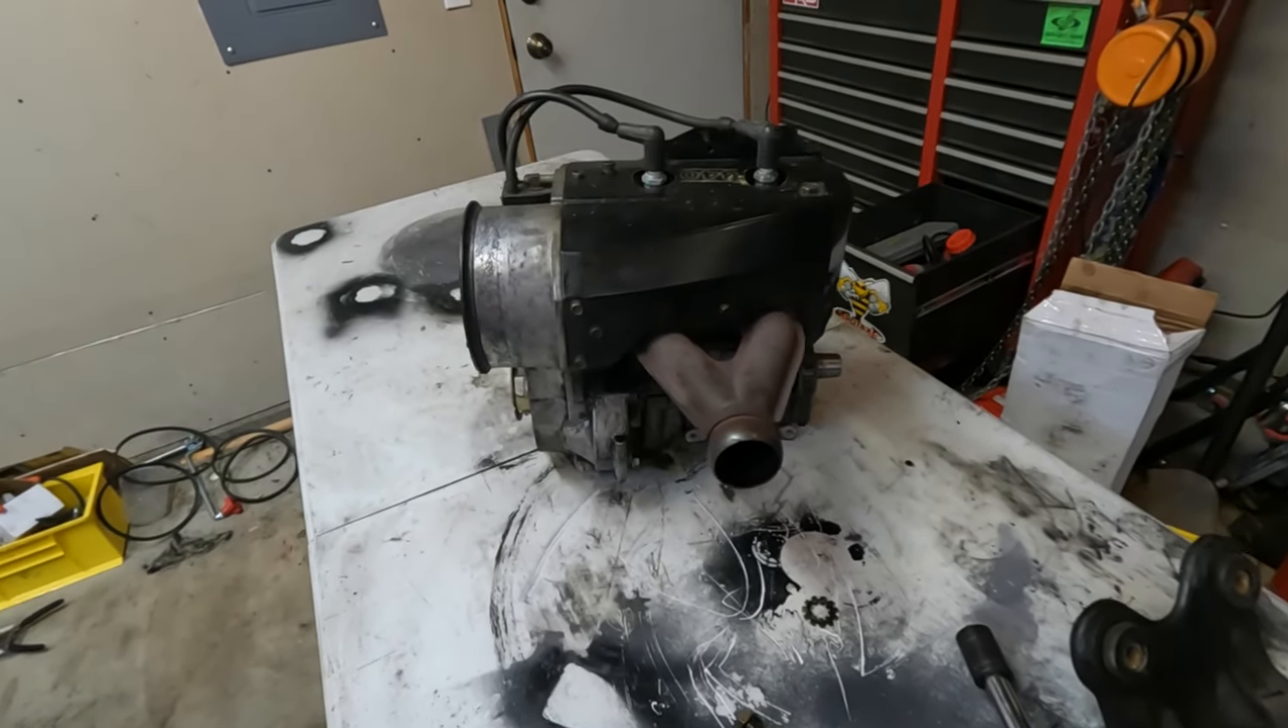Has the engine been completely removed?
Yes.